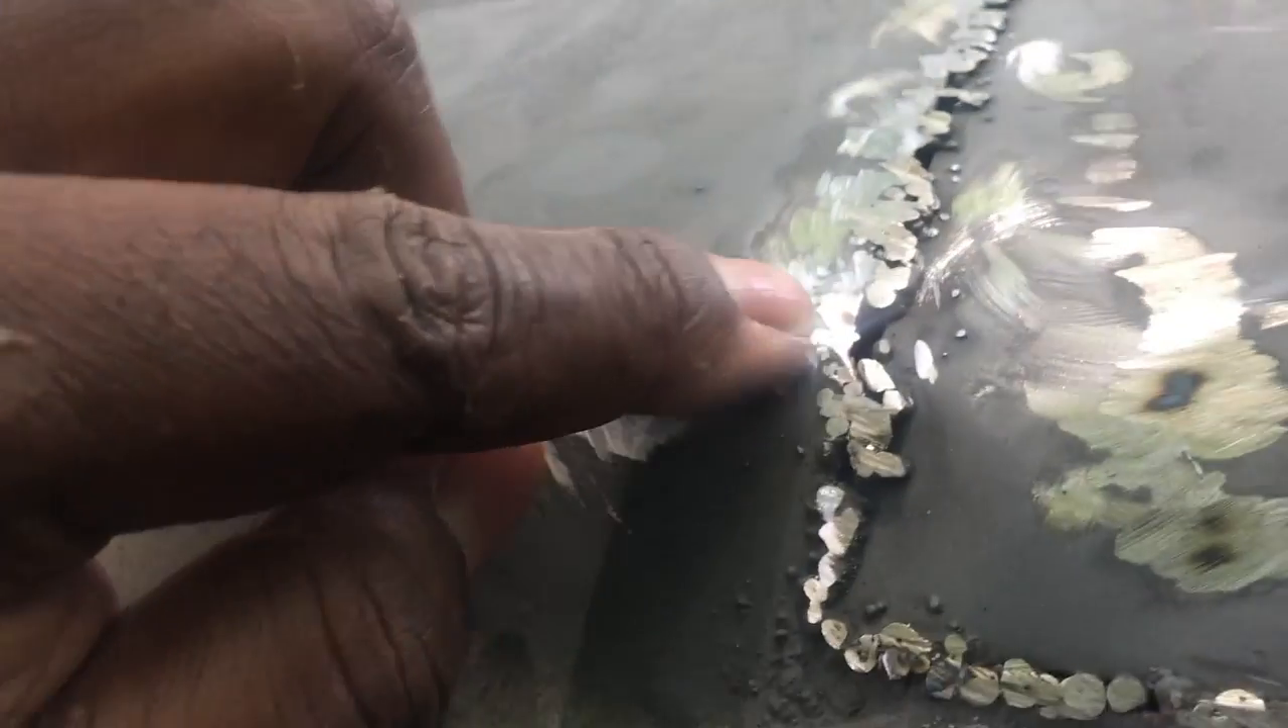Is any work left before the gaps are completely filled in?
Yes.